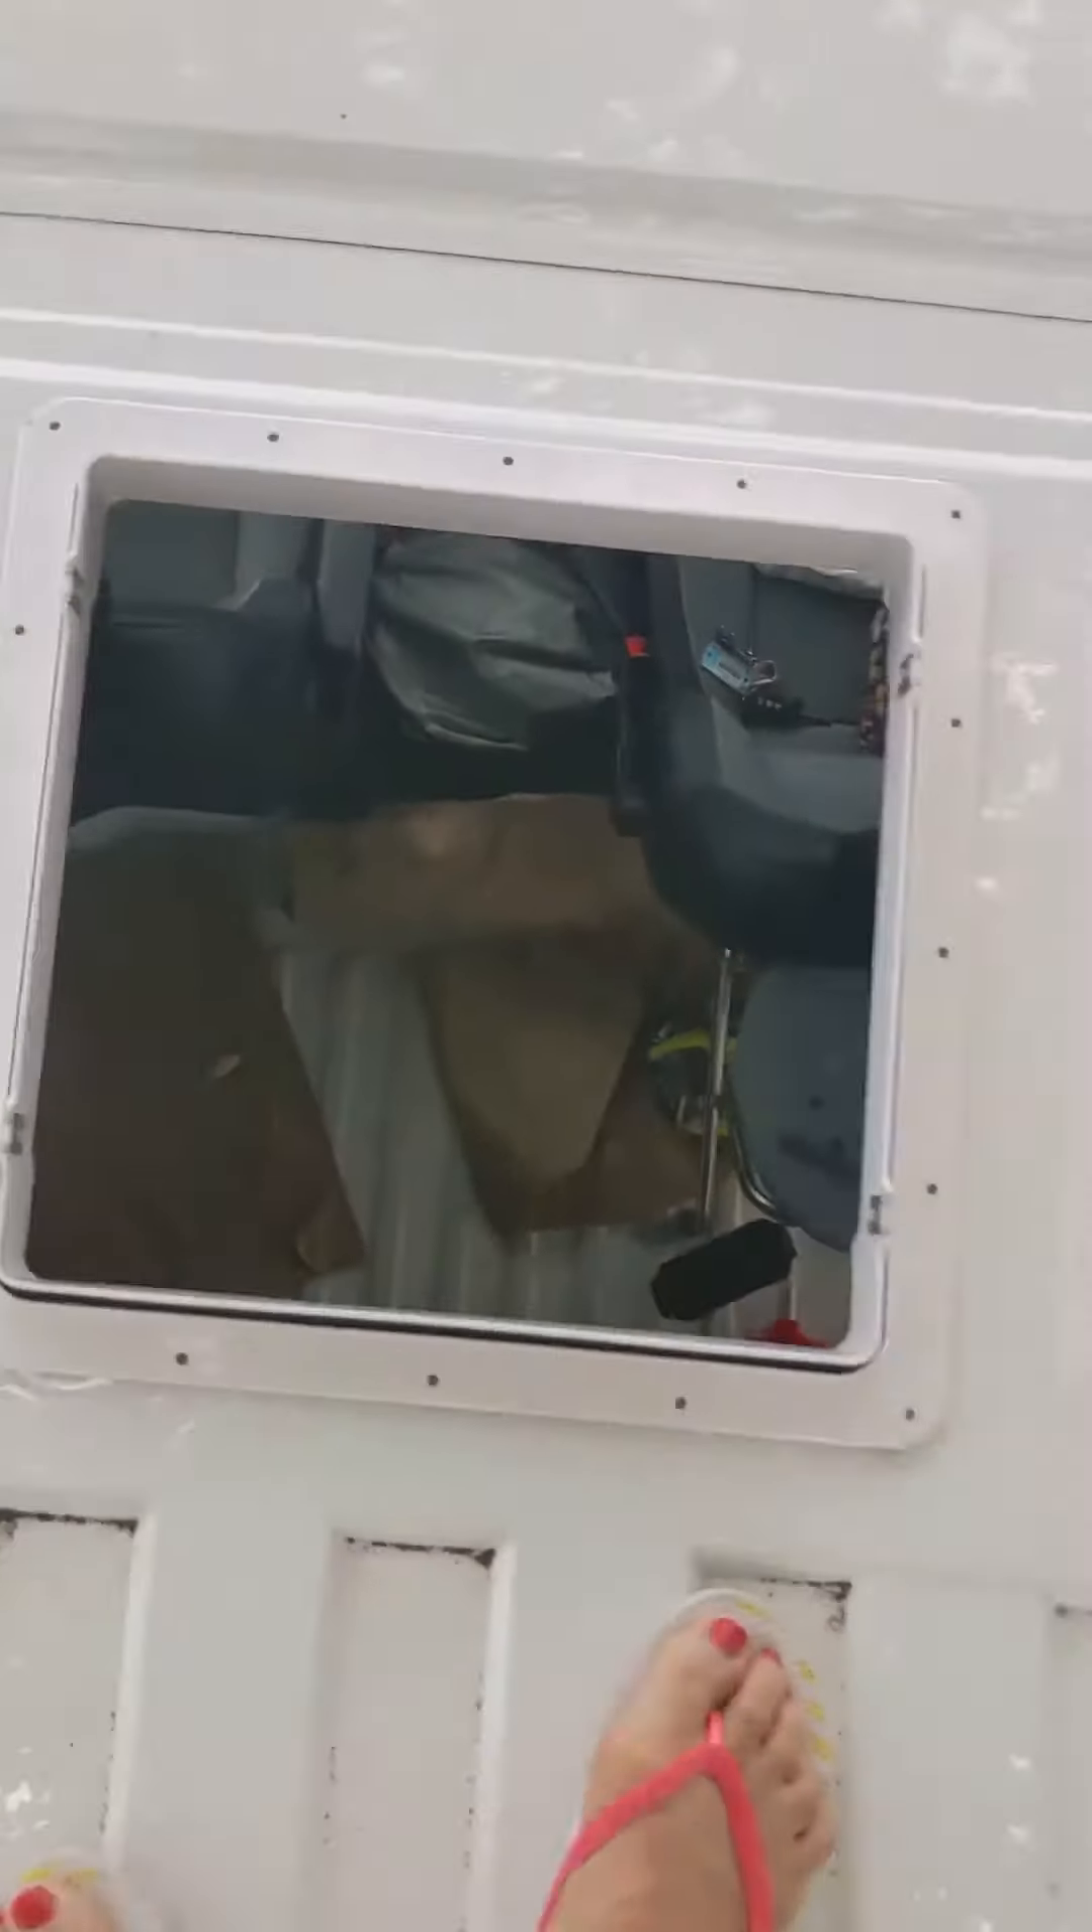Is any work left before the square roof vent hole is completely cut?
No.